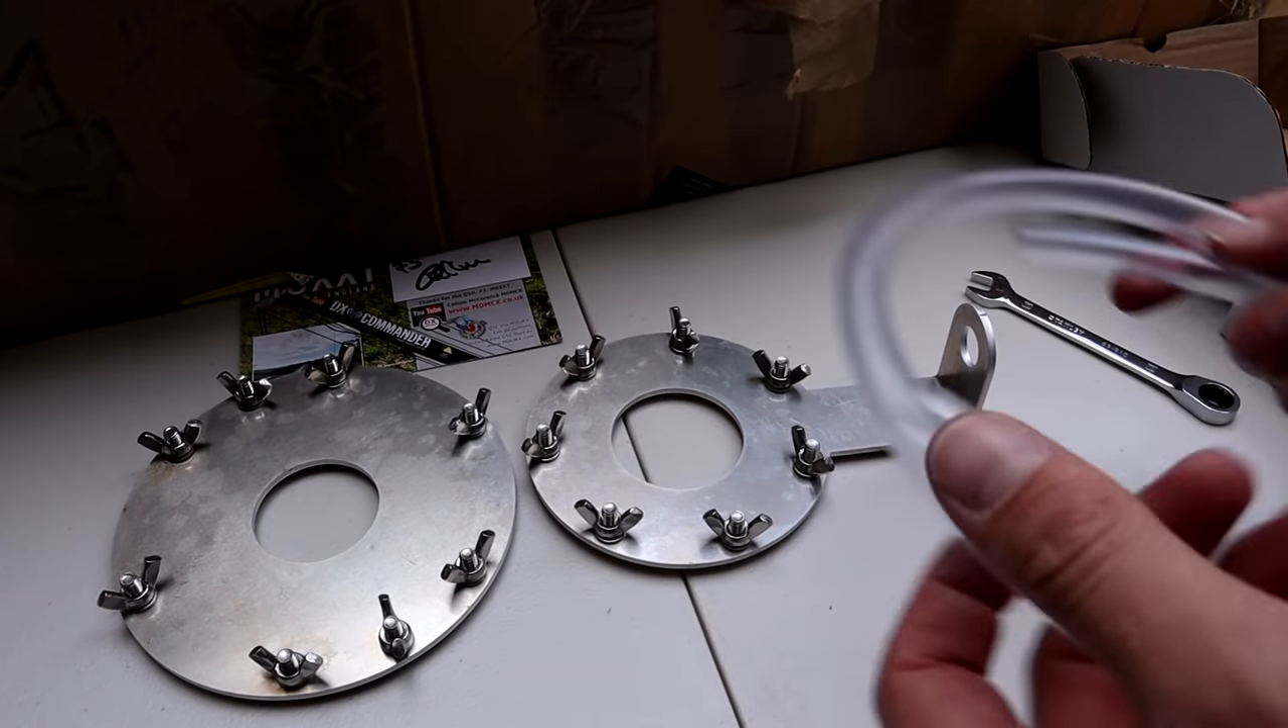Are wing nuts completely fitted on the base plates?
Yes.